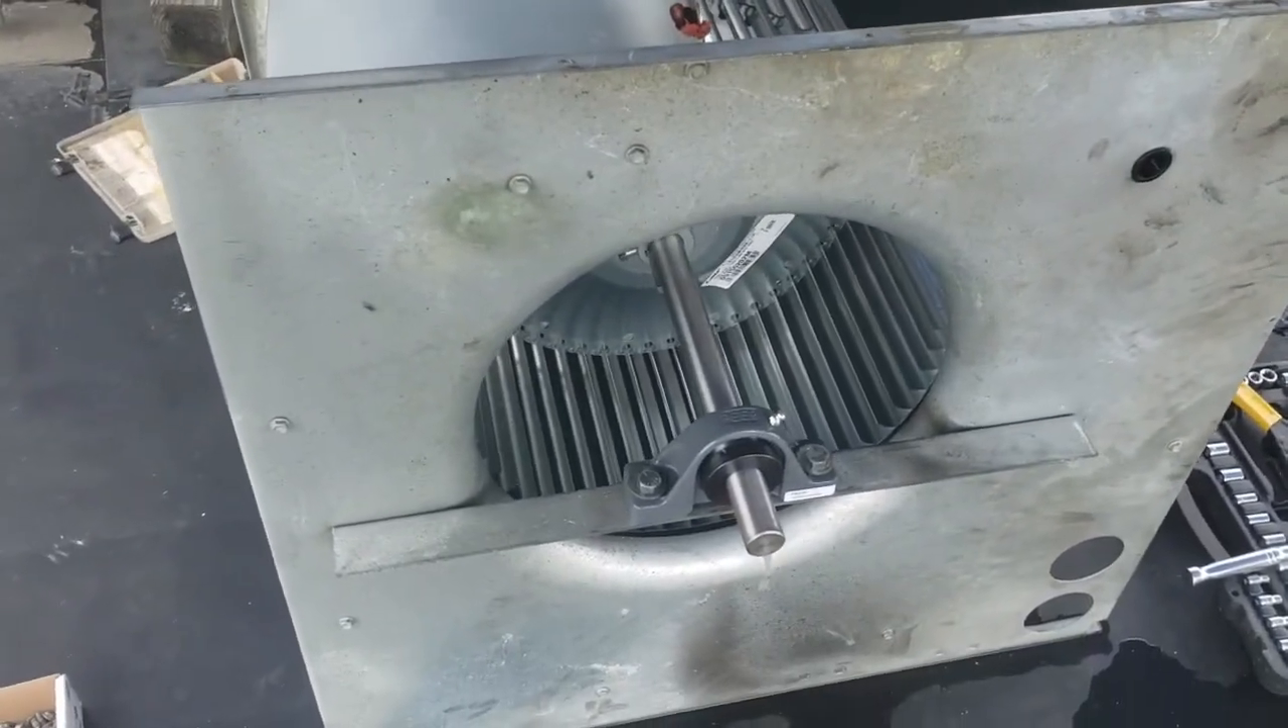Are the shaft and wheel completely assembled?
Yes.